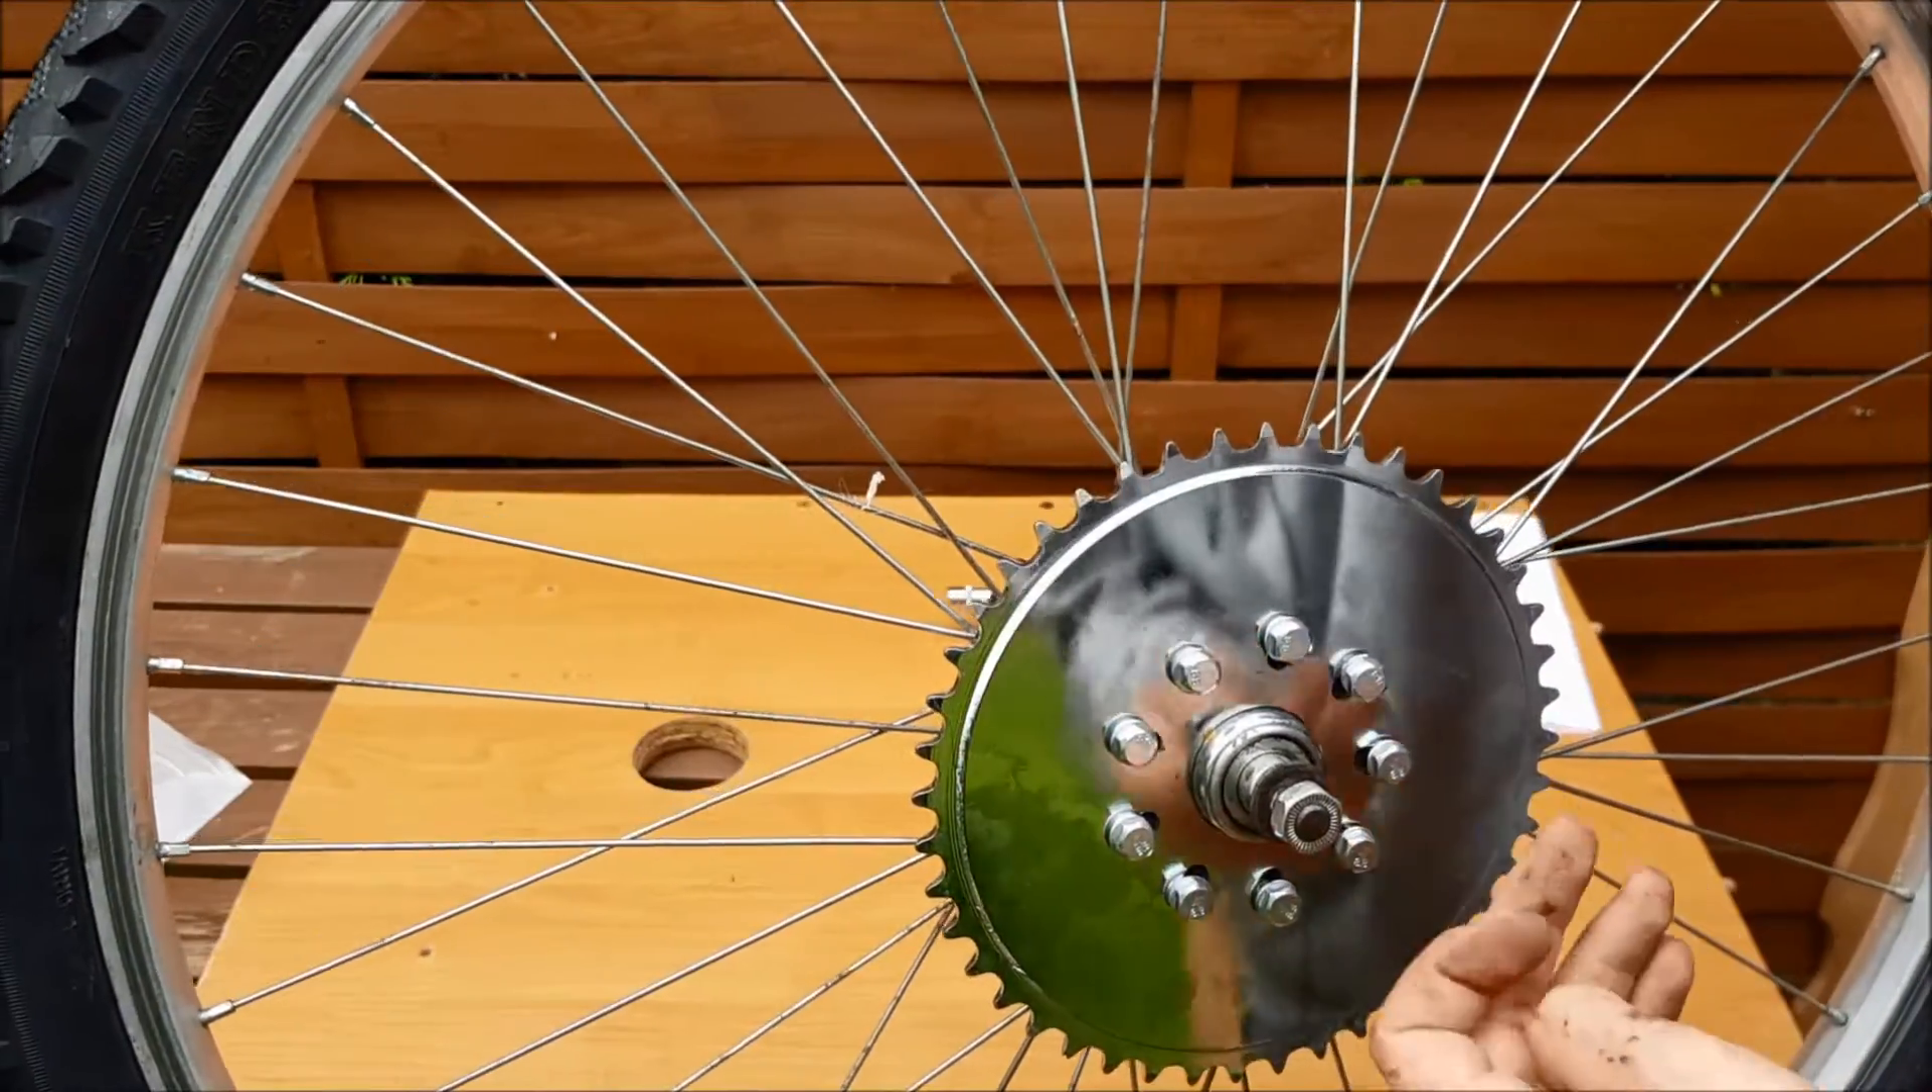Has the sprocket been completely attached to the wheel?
Yes.